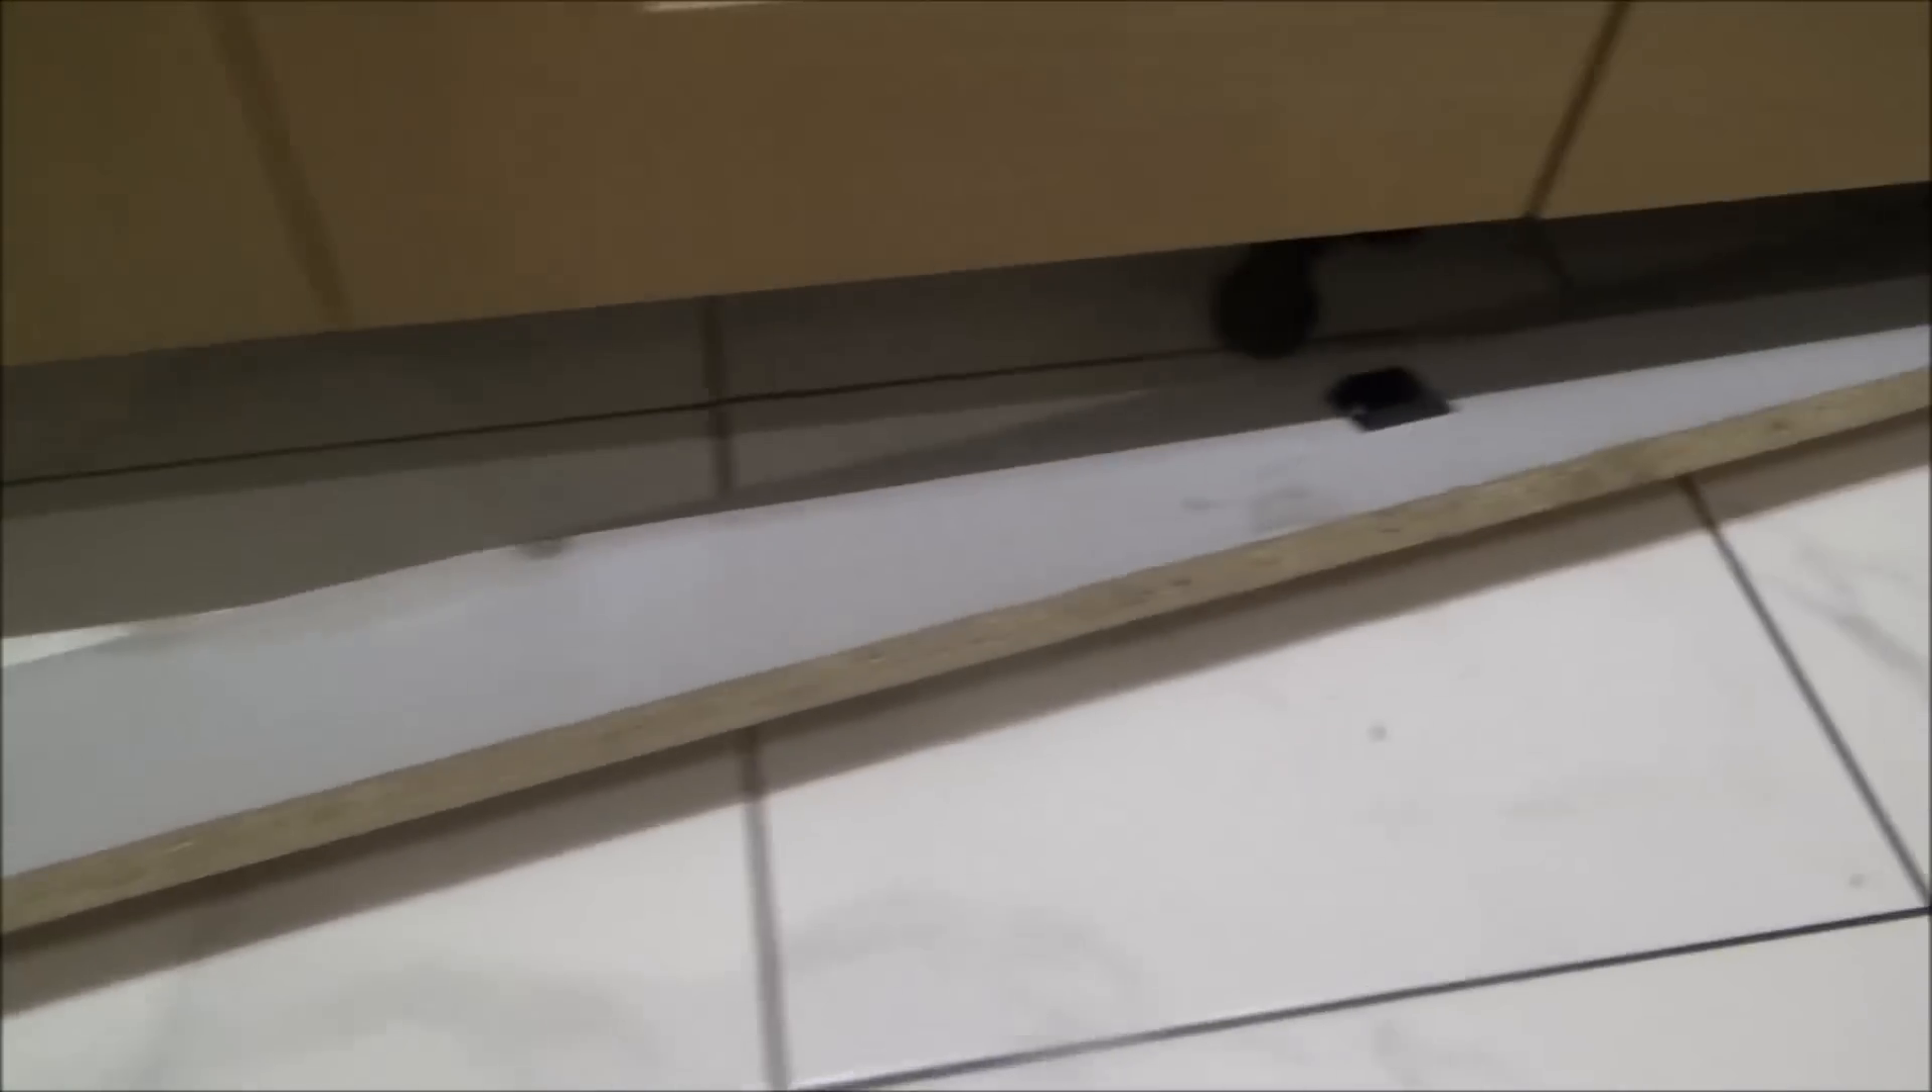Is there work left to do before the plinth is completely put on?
Yes.